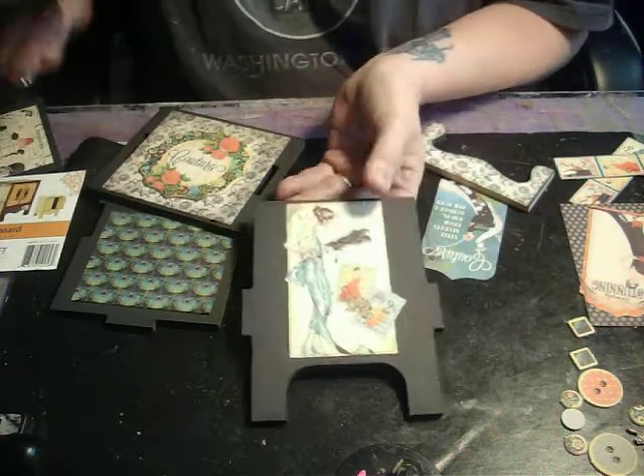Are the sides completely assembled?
No.